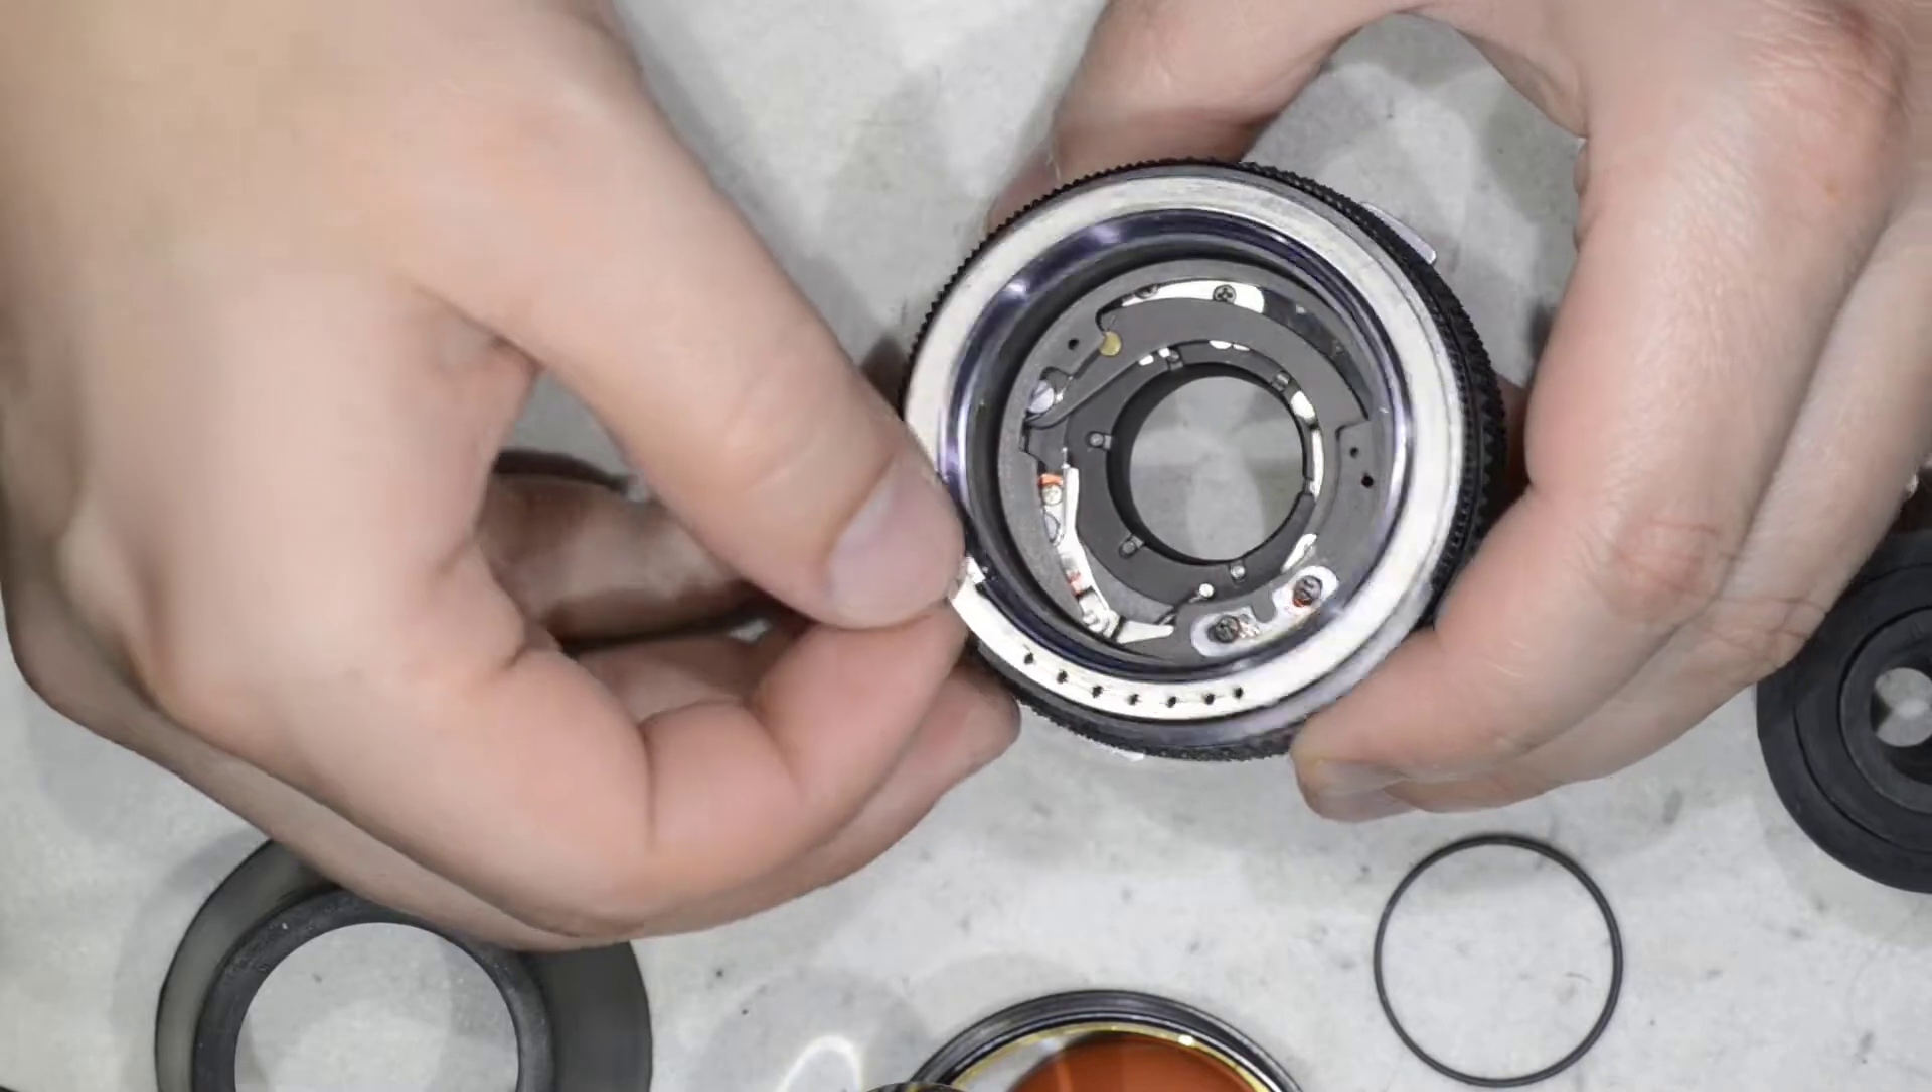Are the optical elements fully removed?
Yes.